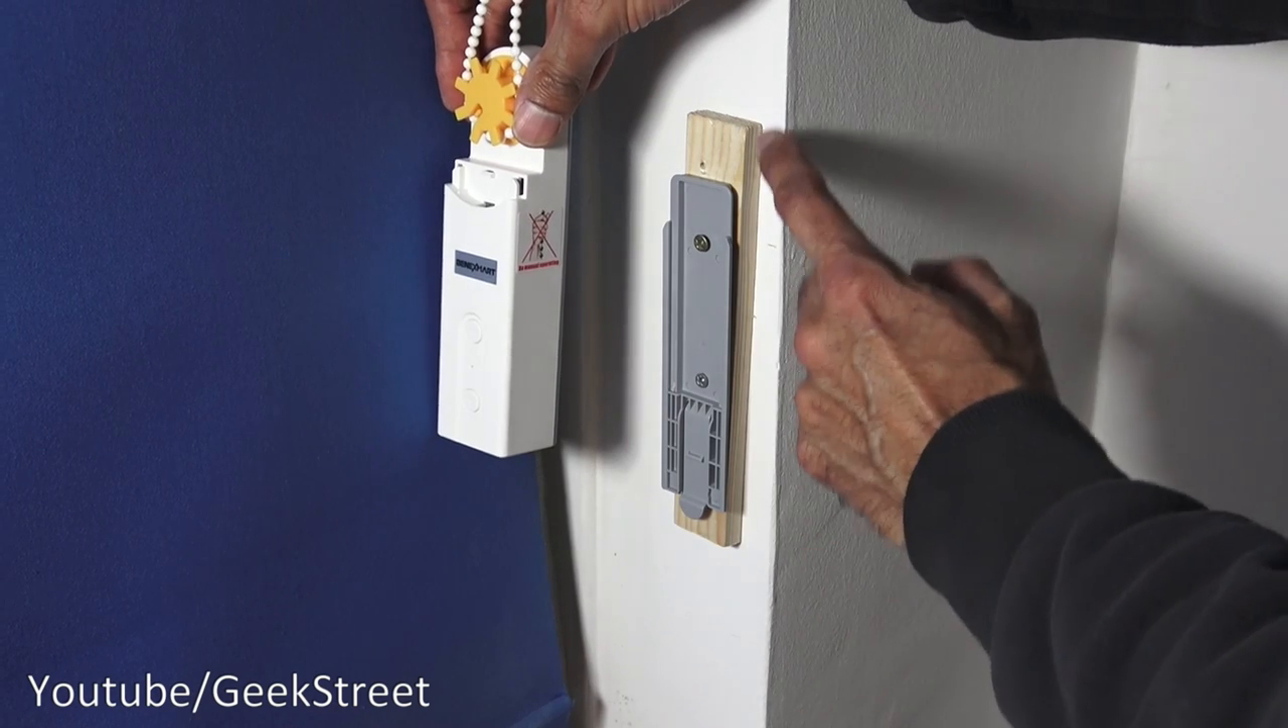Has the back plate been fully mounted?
Yes.